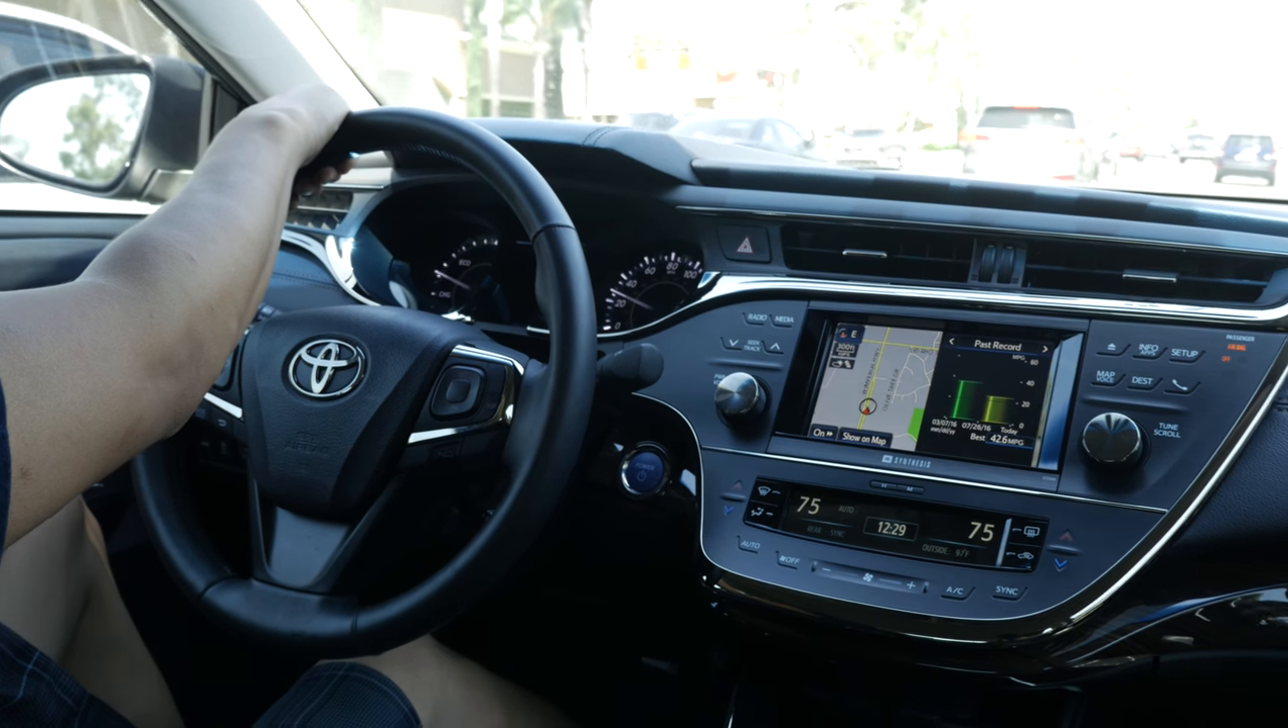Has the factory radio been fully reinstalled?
Yes.